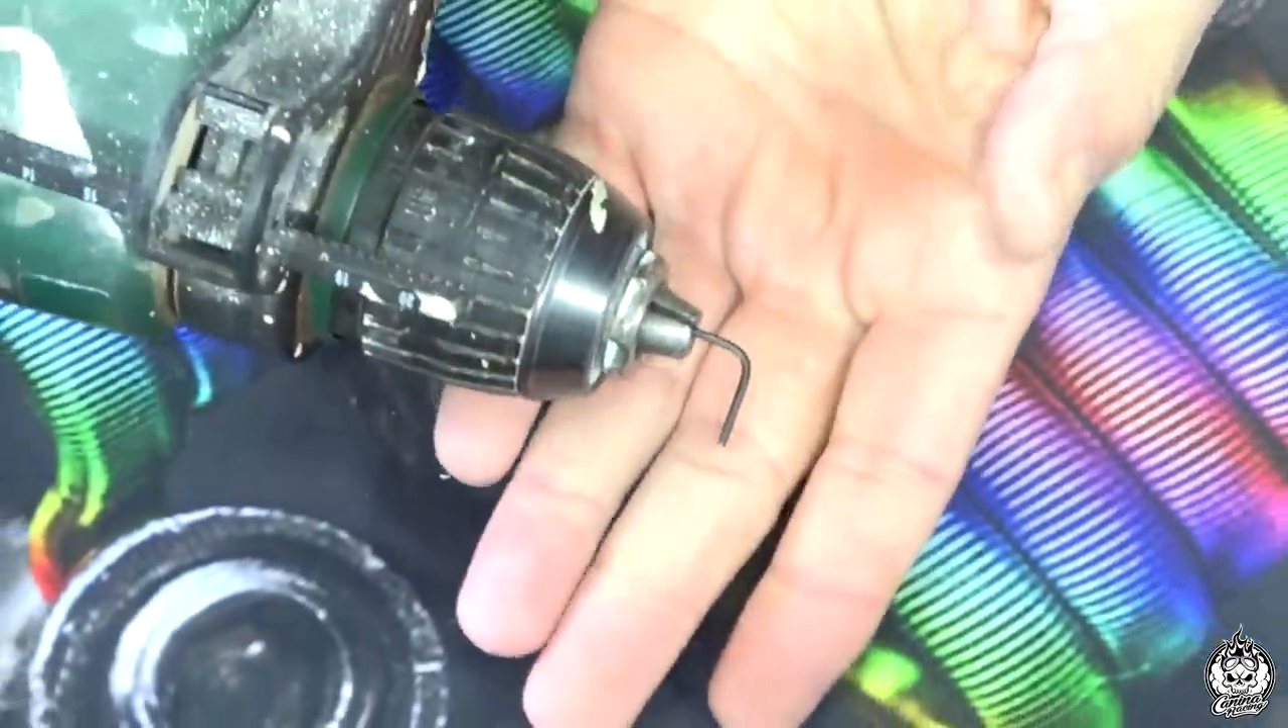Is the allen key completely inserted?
Yes.